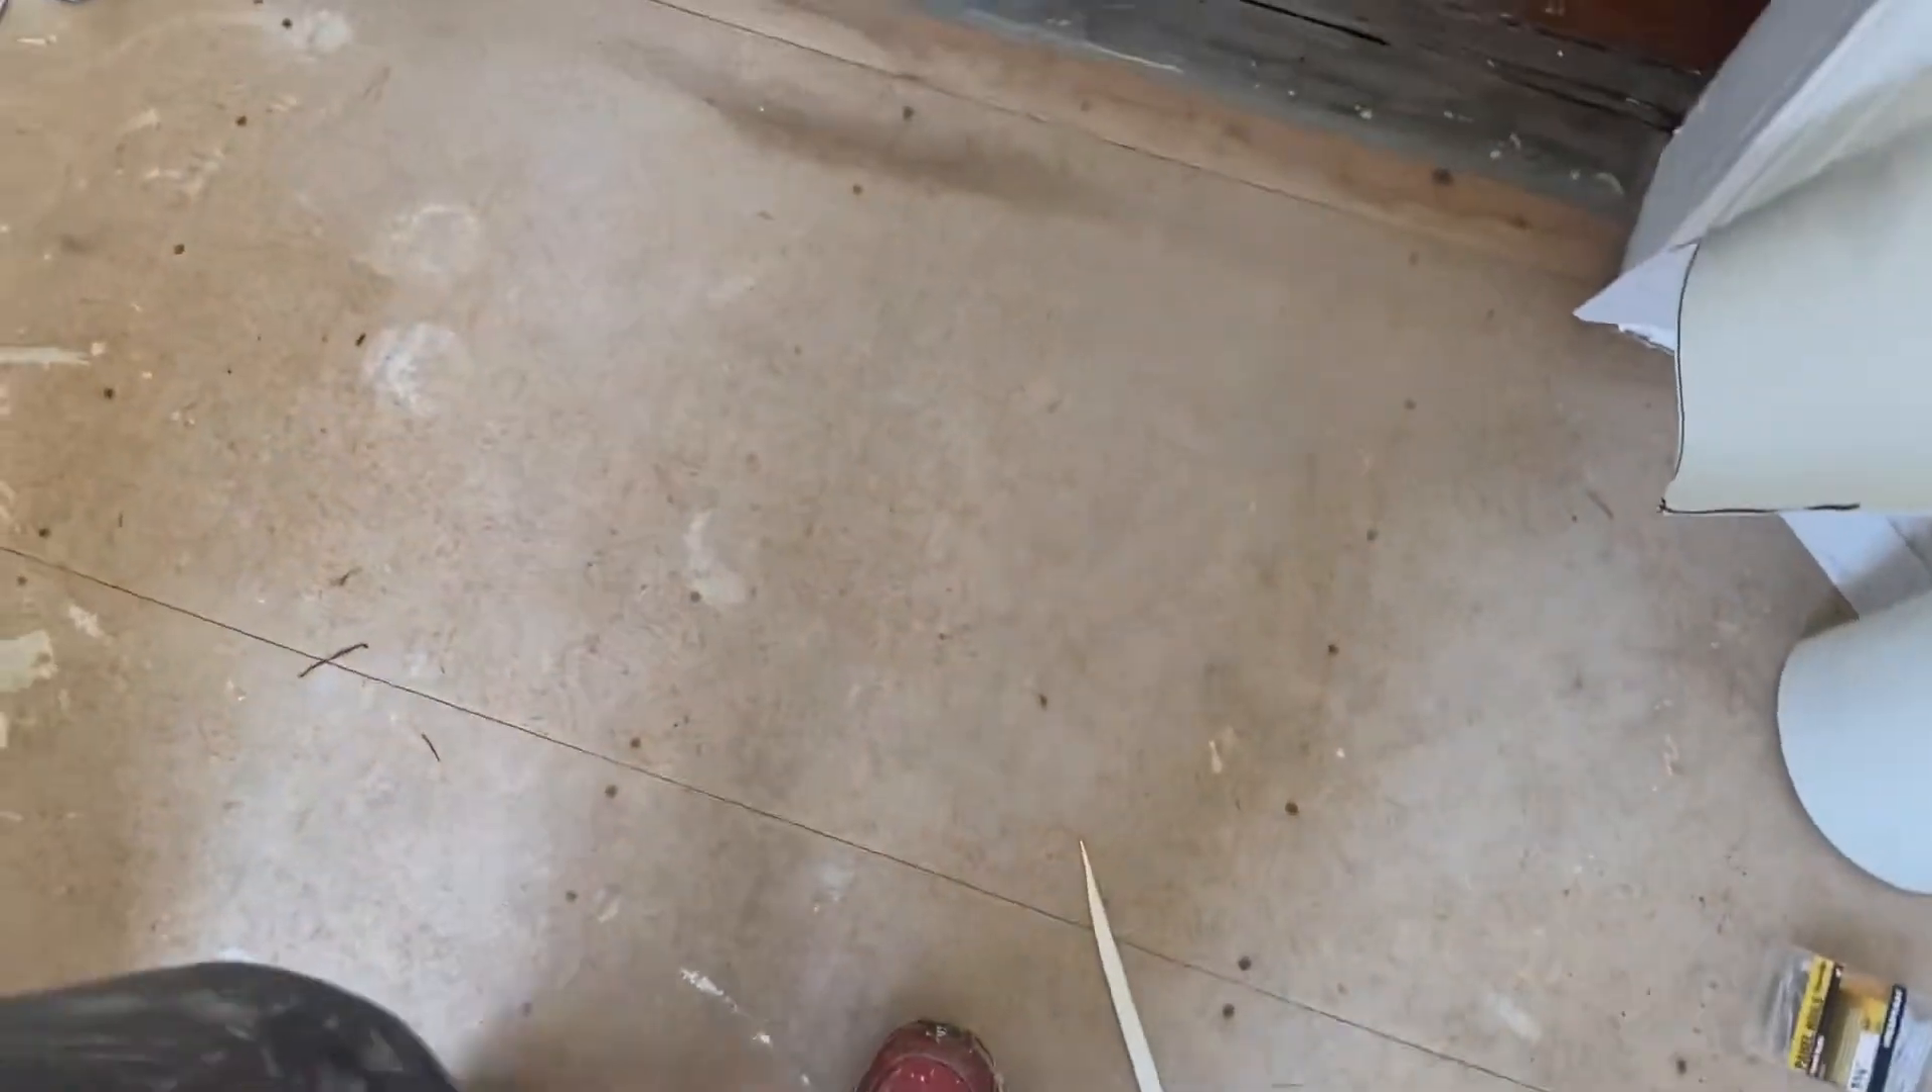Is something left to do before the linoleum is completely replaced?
Yes.